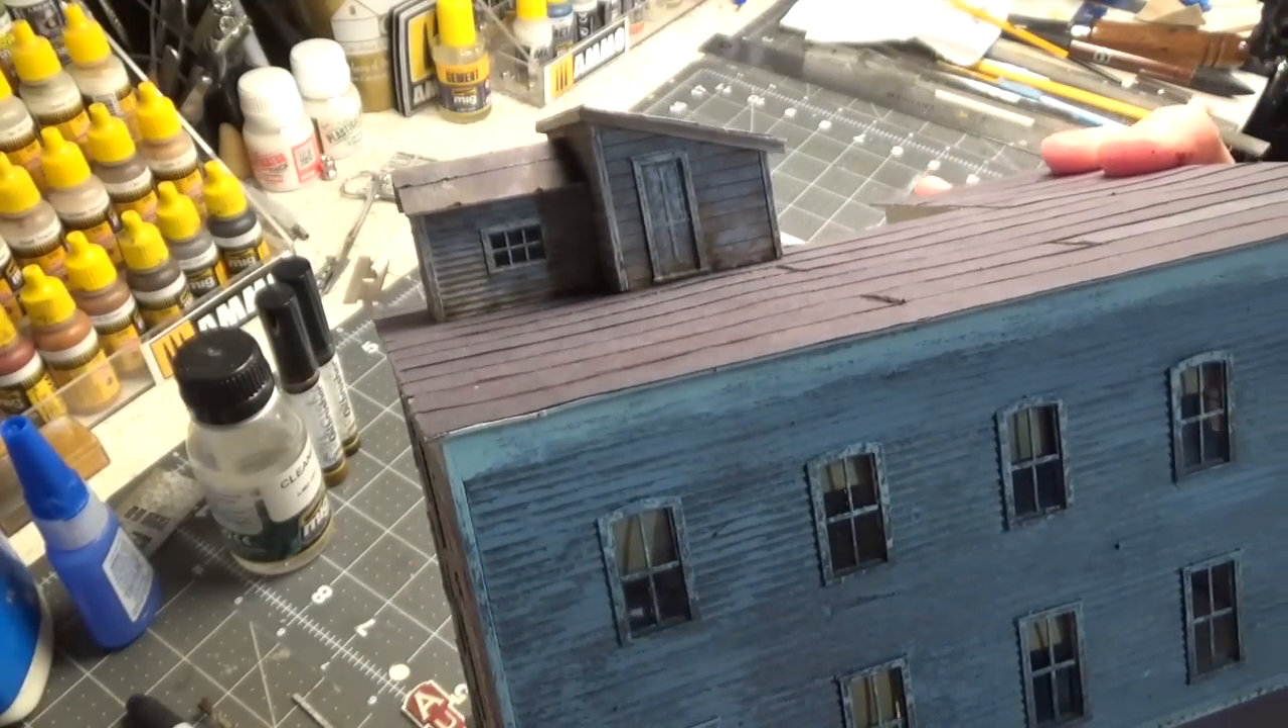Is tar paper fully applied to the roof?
Yes.